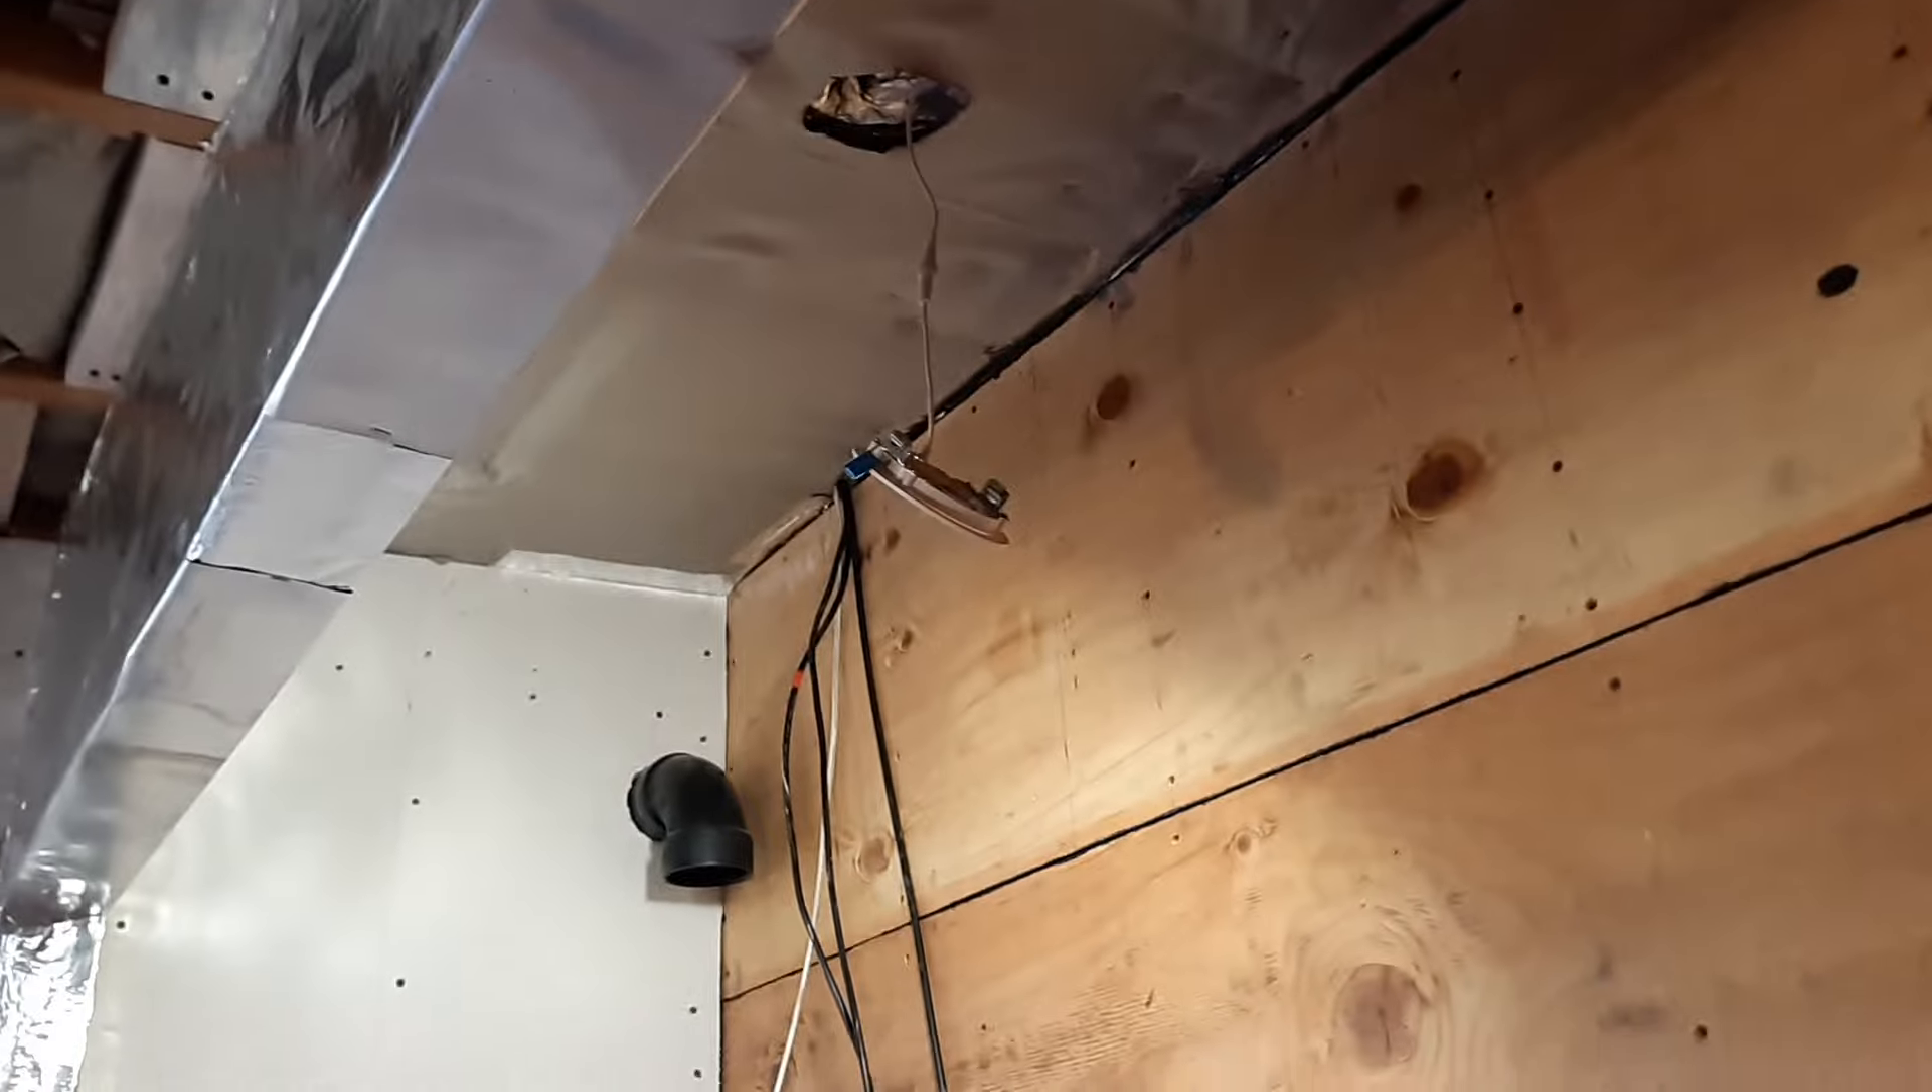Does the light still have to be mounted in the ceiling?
Yes.